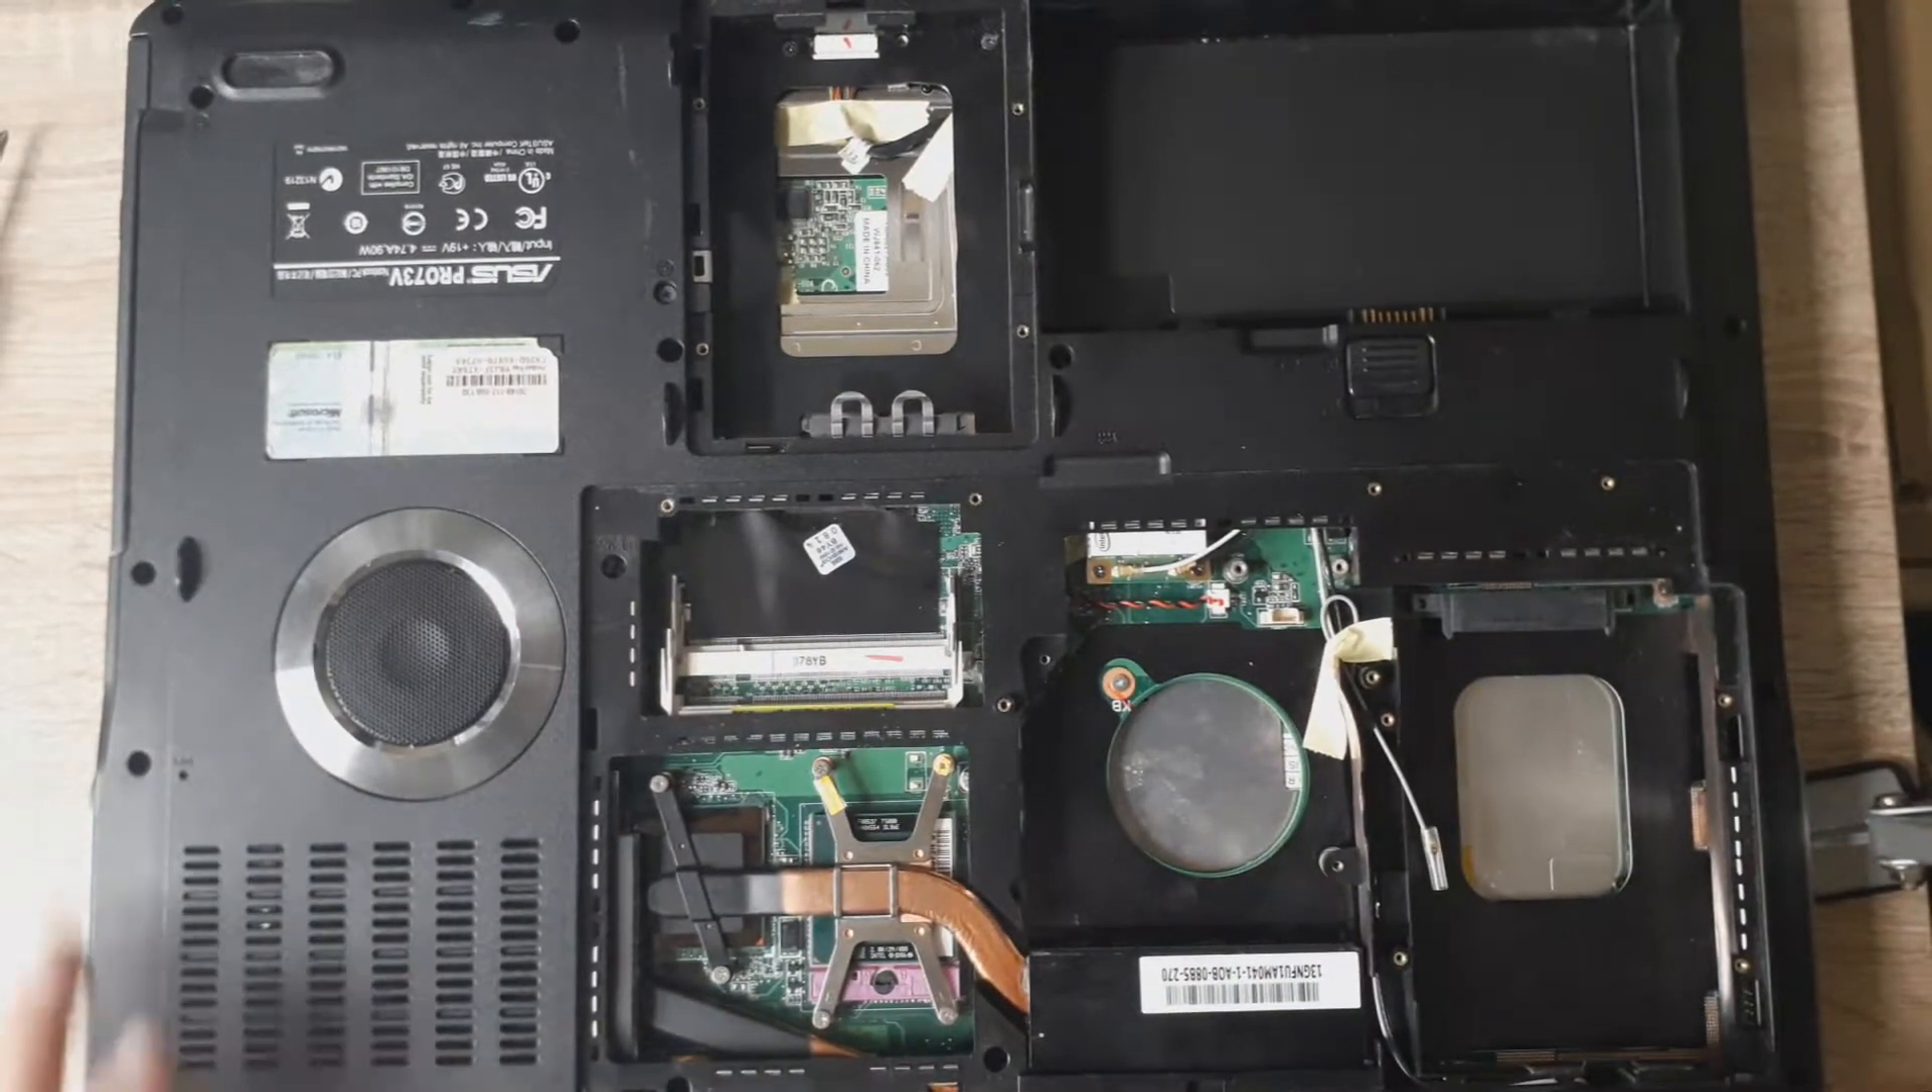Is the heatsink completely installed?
Yes.